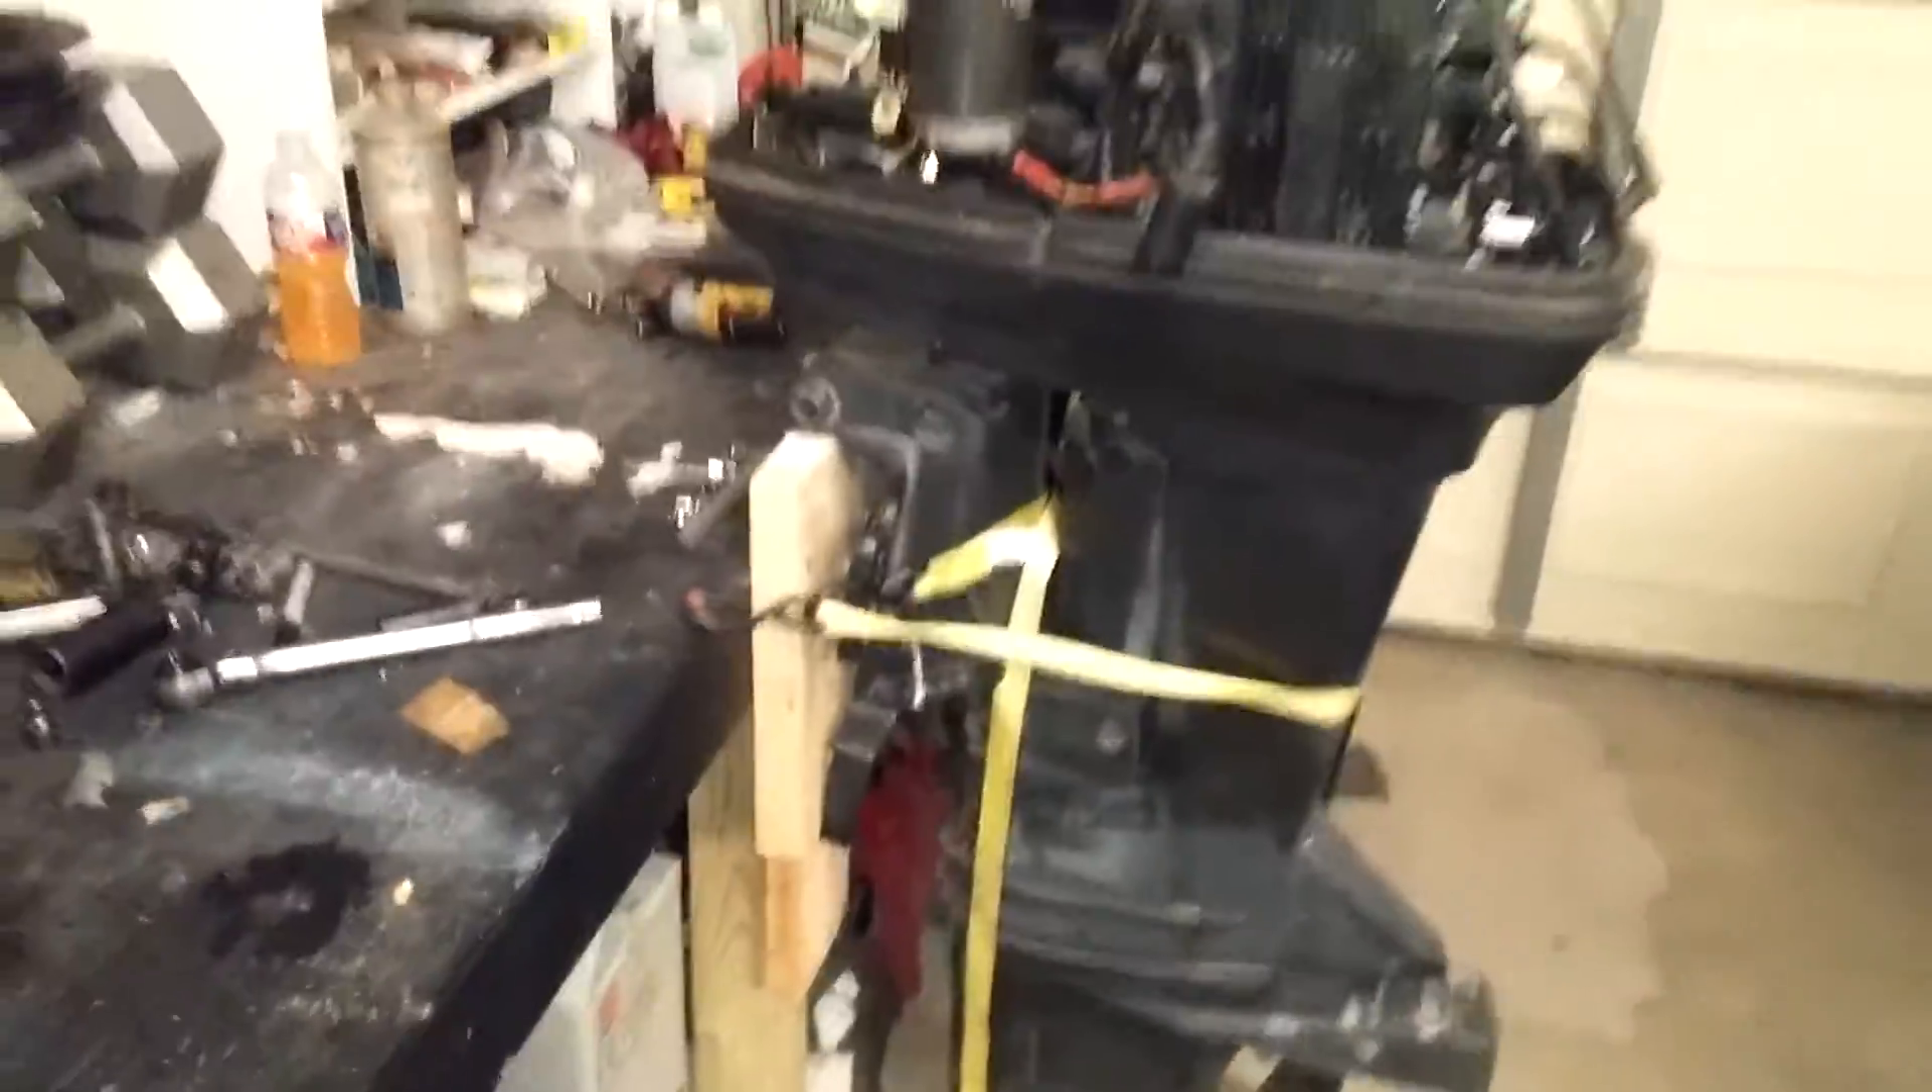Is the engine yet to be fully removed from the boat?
No.